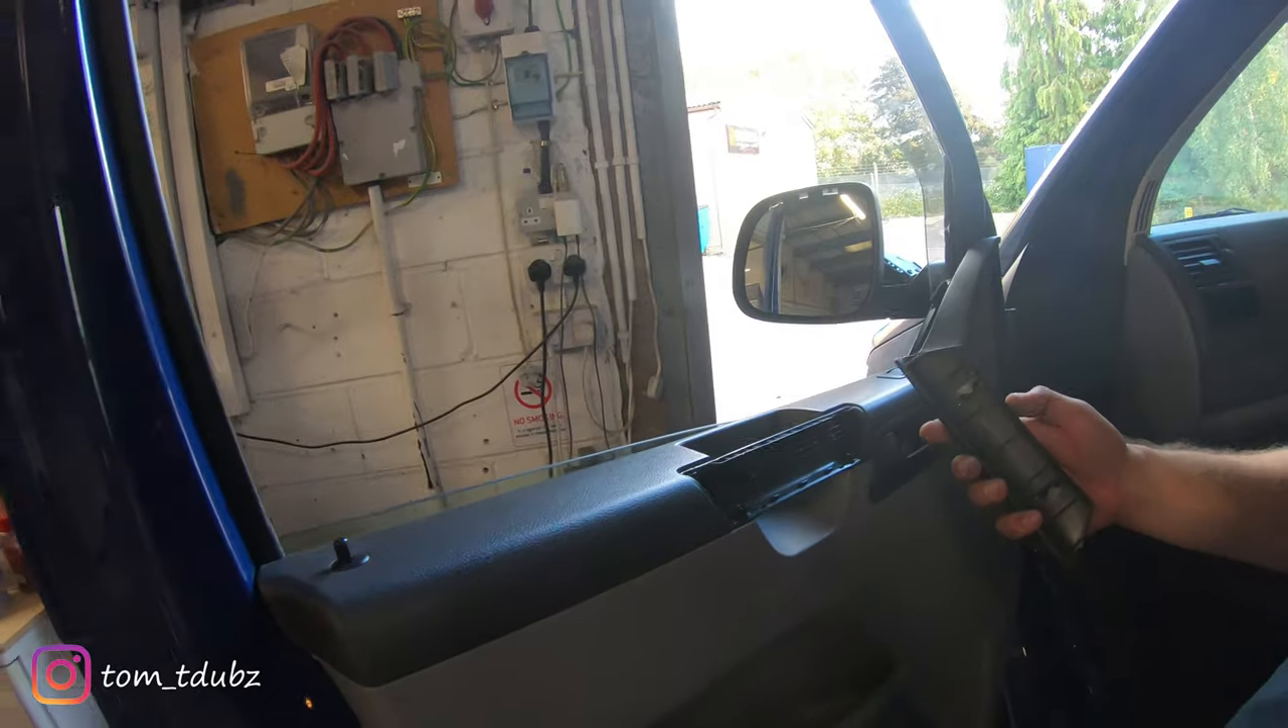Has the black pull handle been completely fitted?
No.